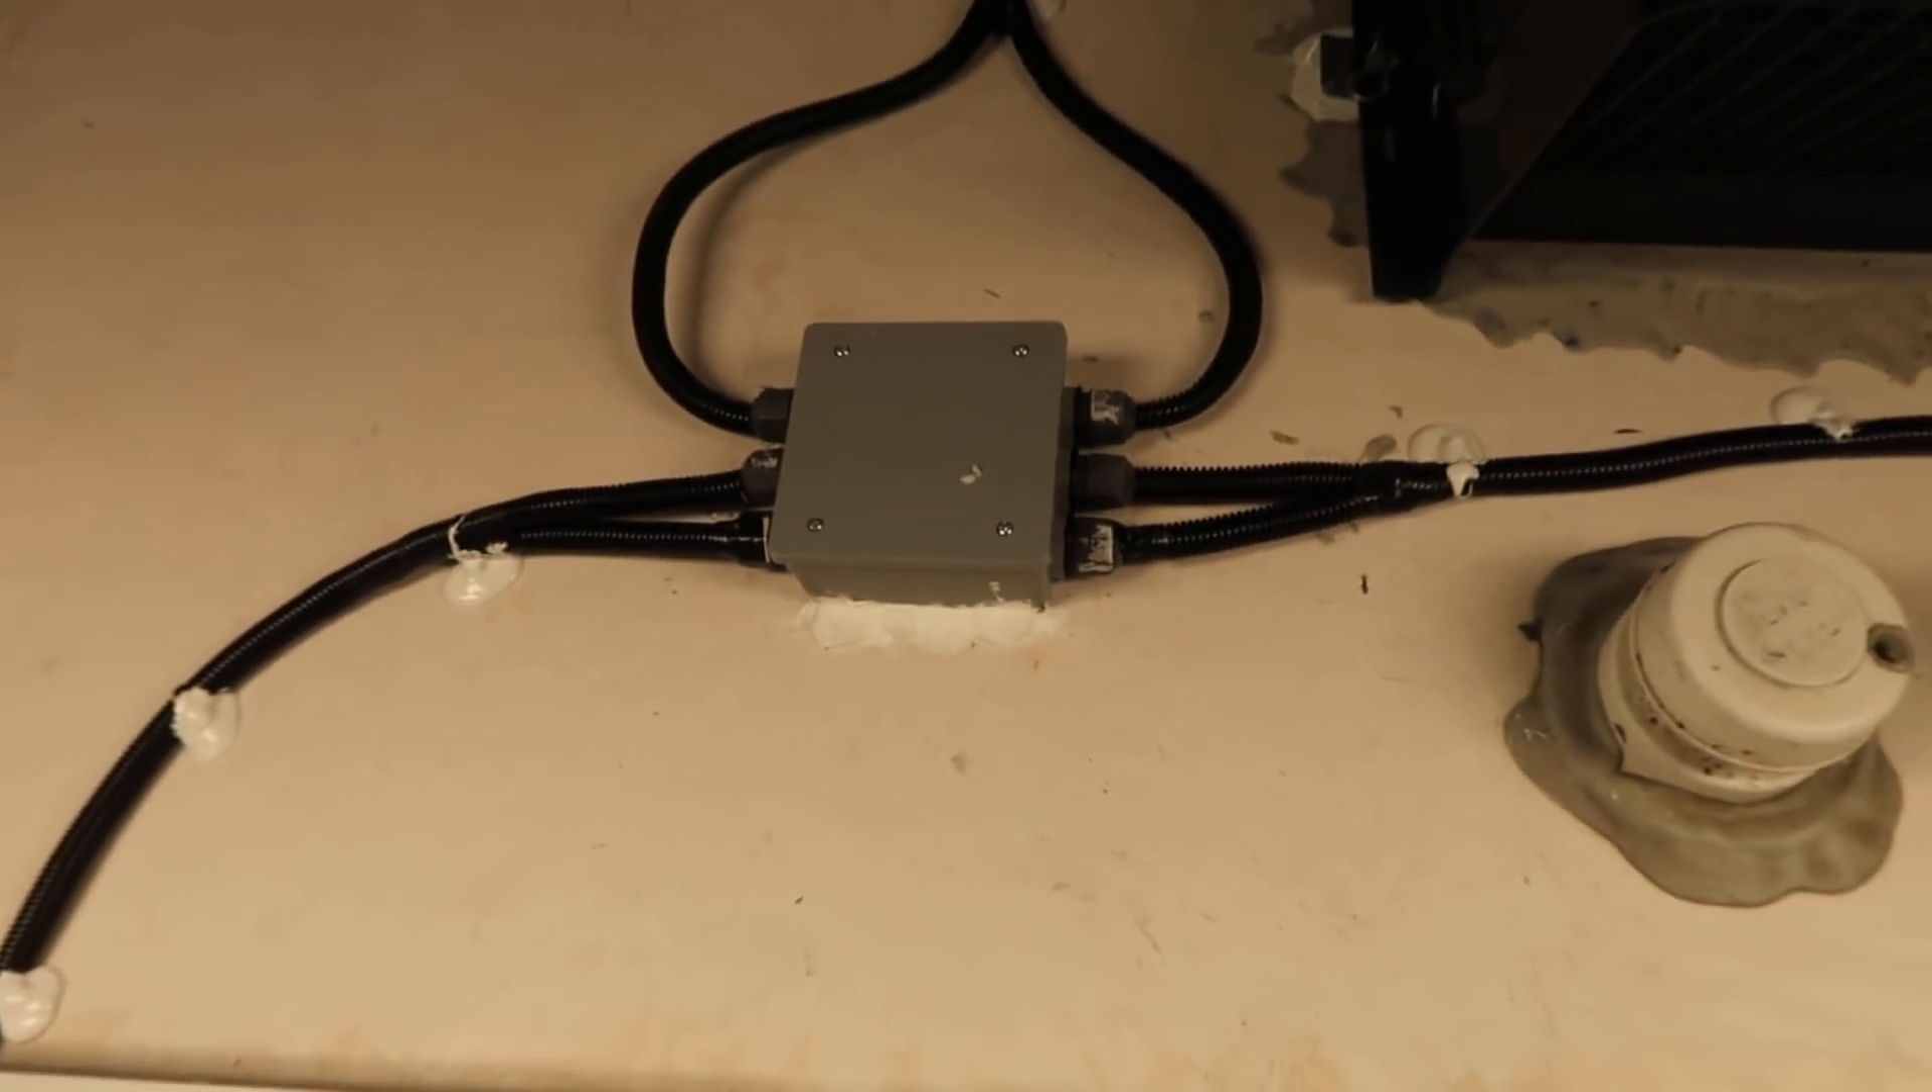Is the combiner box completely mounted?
Yes.